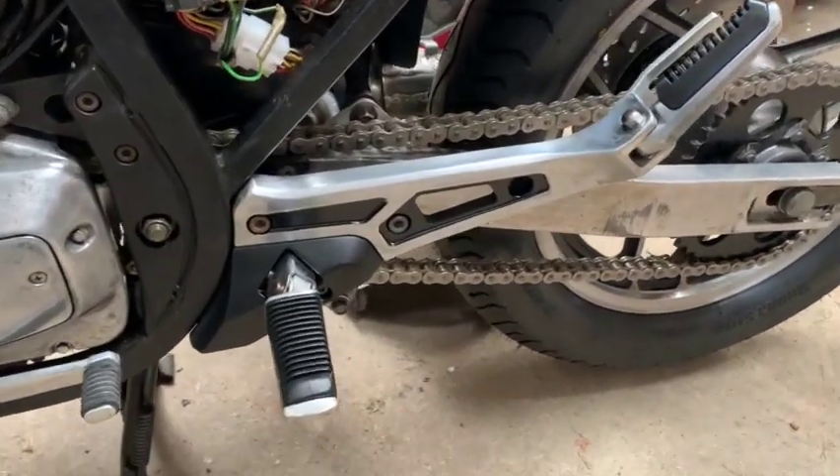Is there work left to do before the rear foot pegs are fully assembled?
No.